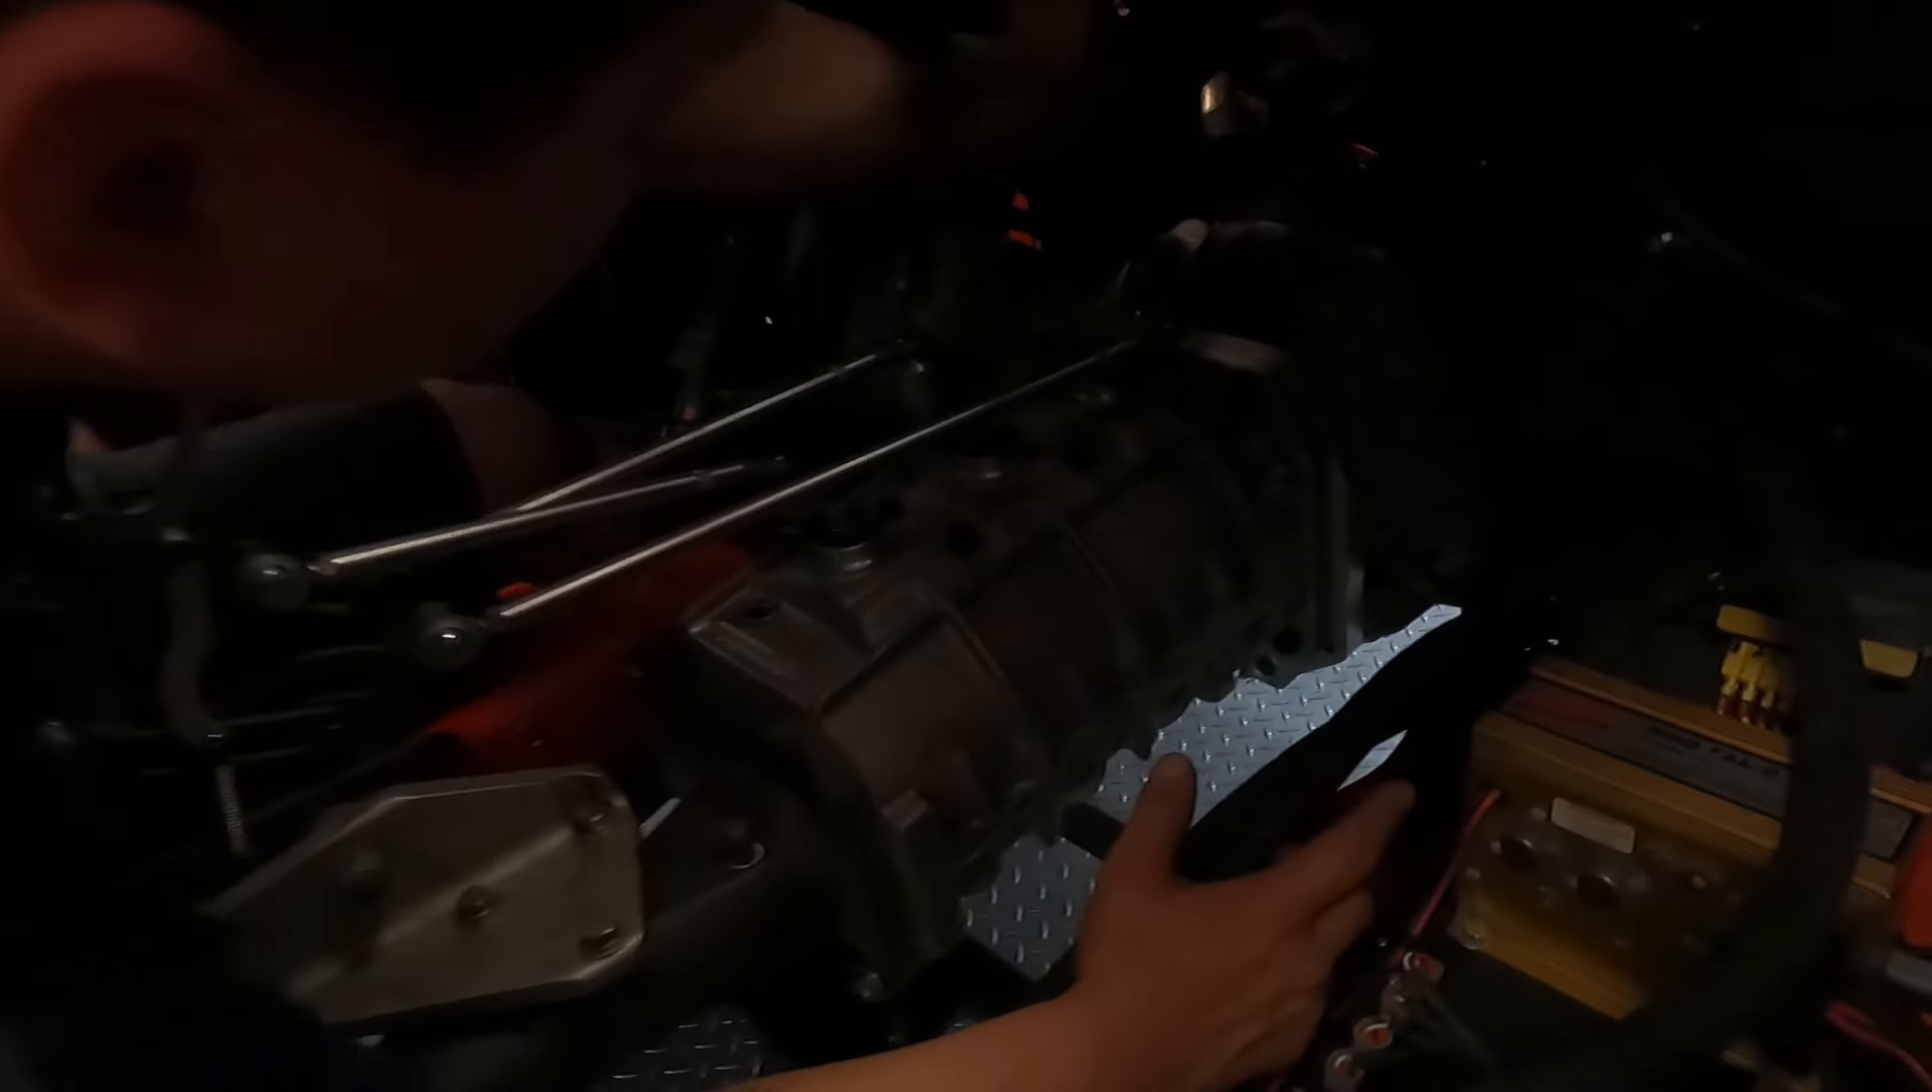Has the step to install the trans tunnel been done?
No.